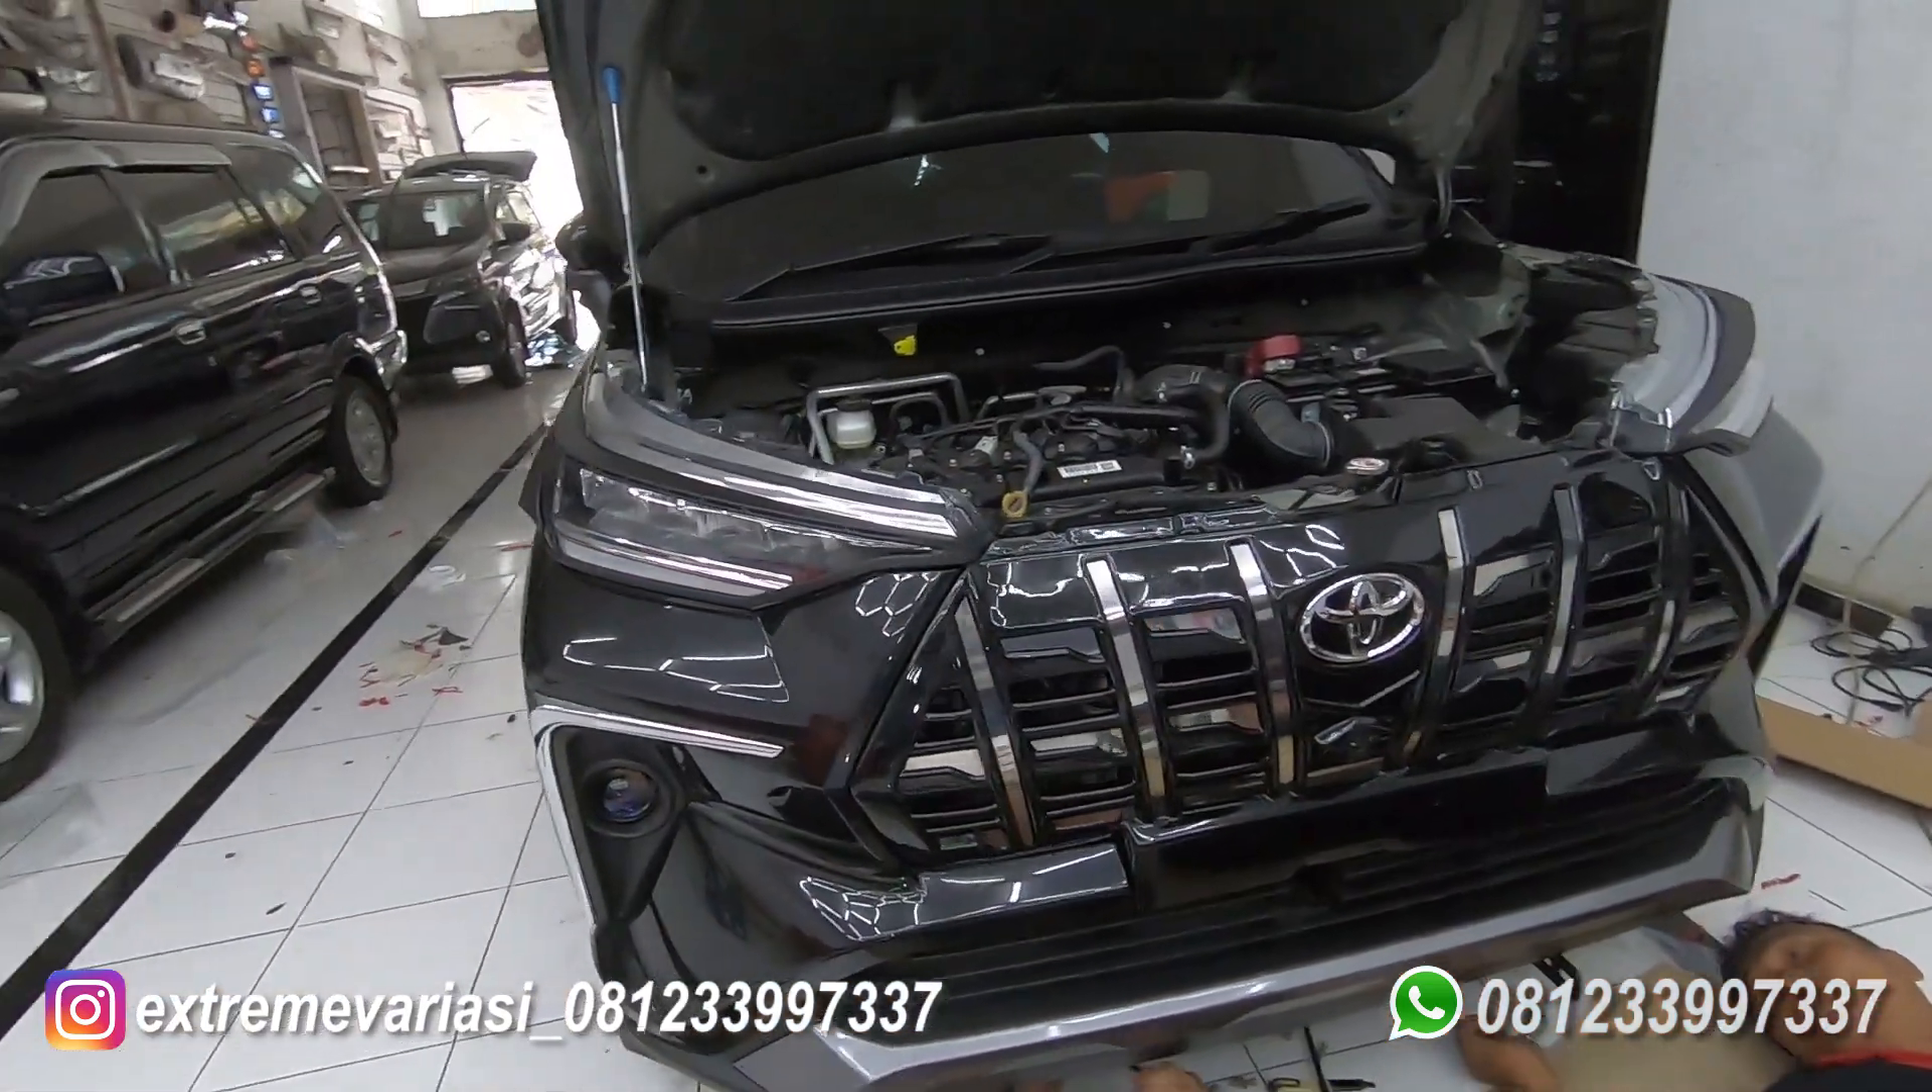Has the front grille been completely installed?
Yes.